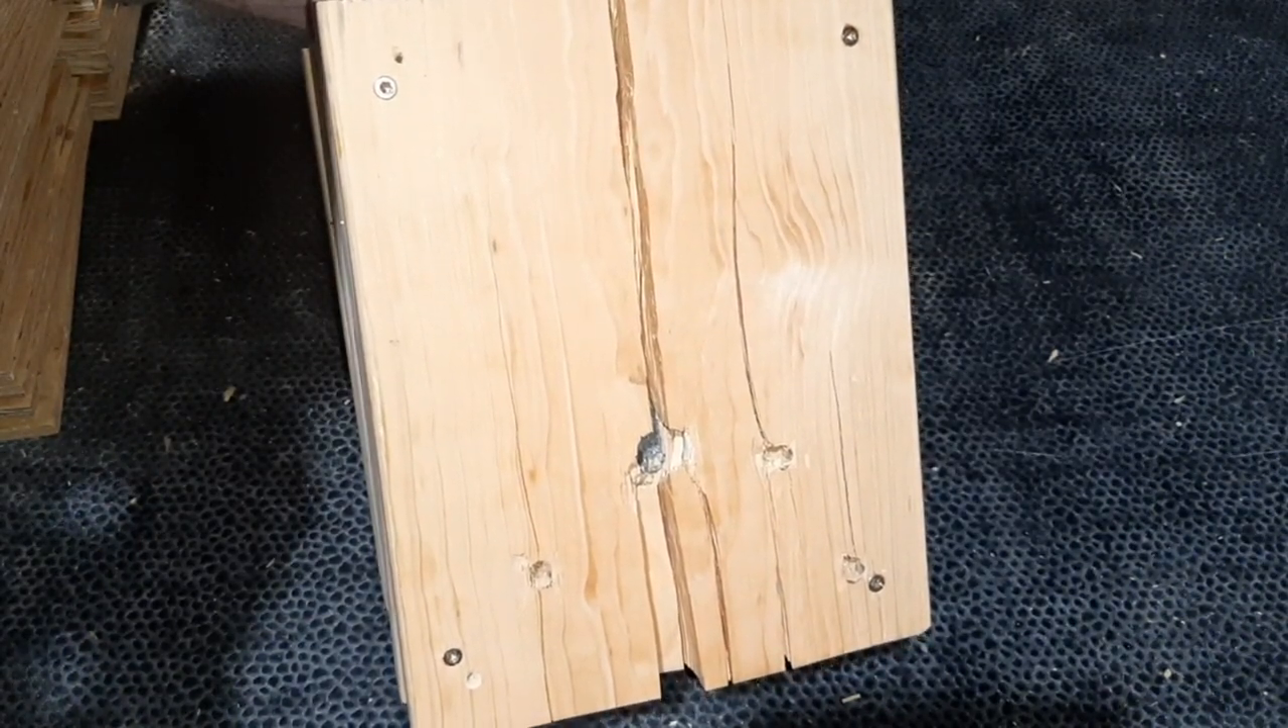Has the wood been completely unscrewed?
No.